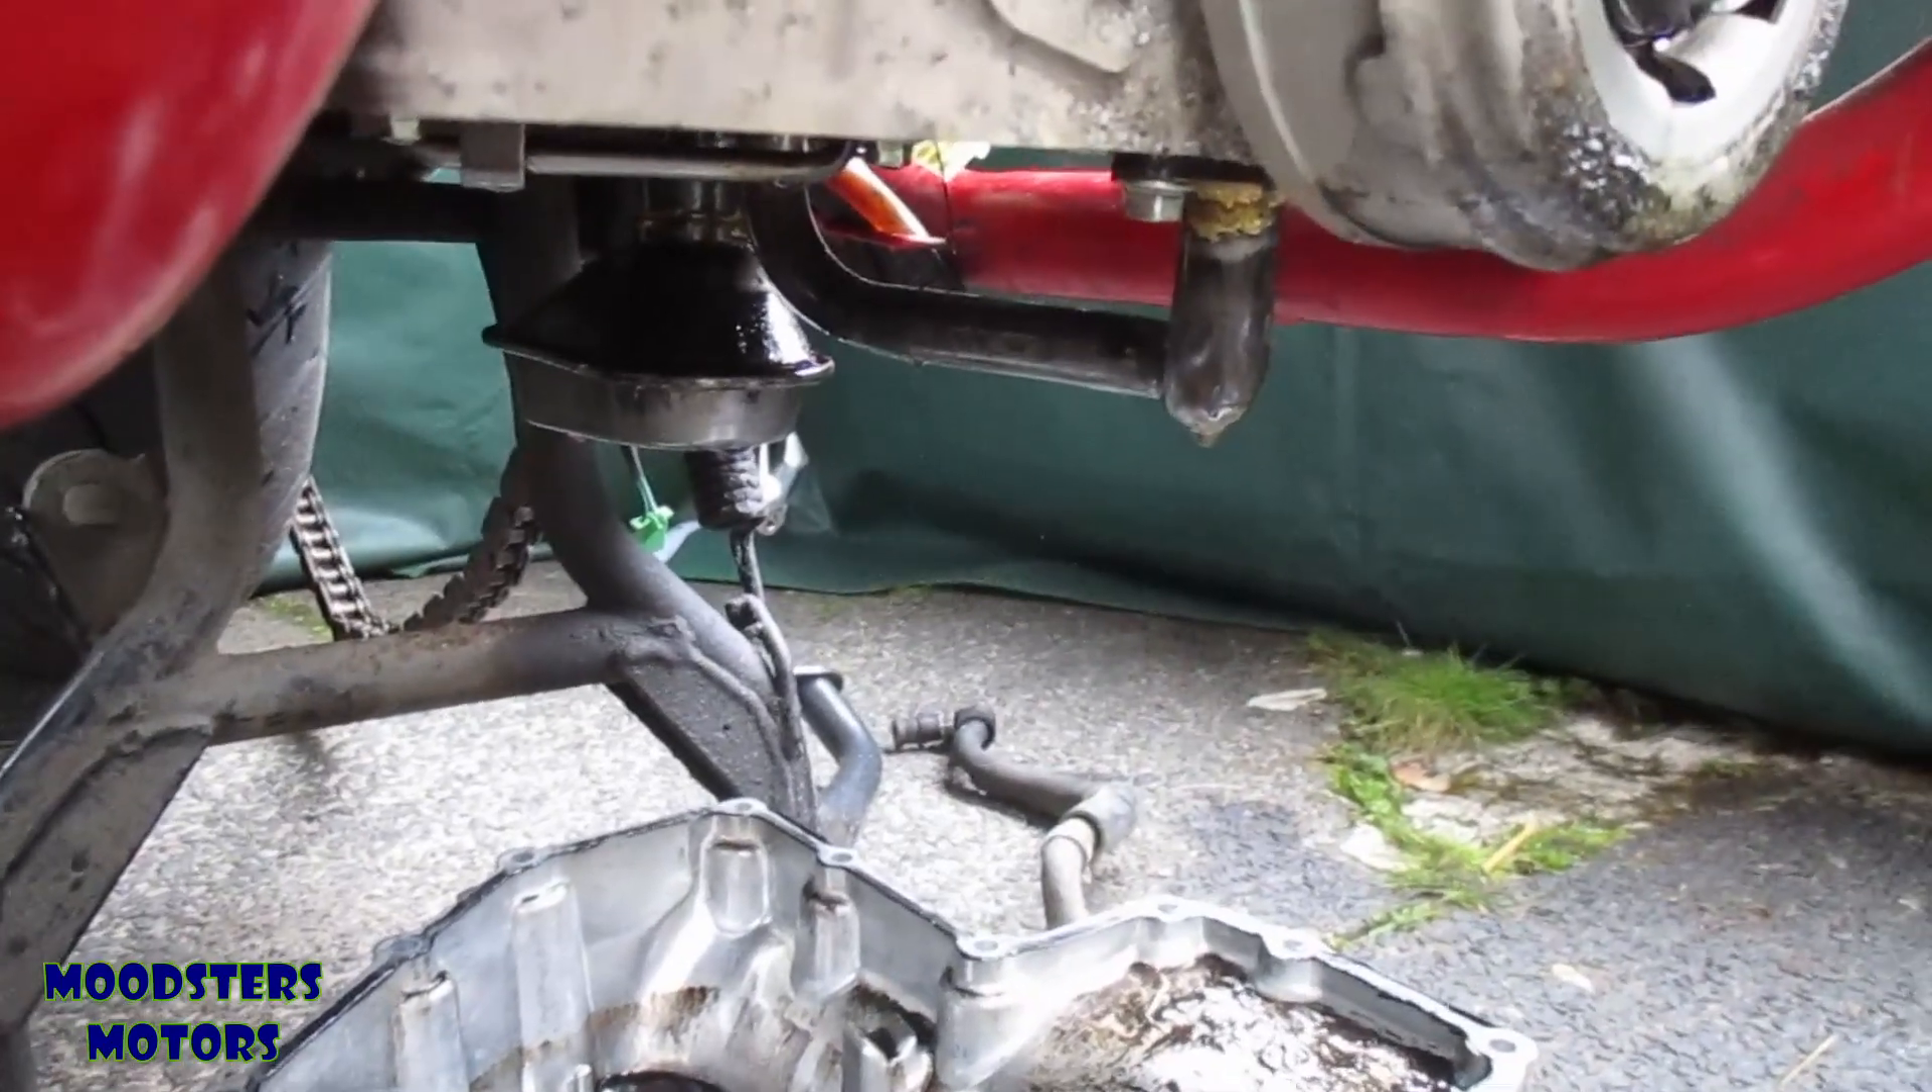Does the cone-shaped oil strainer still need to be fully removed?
Yes.